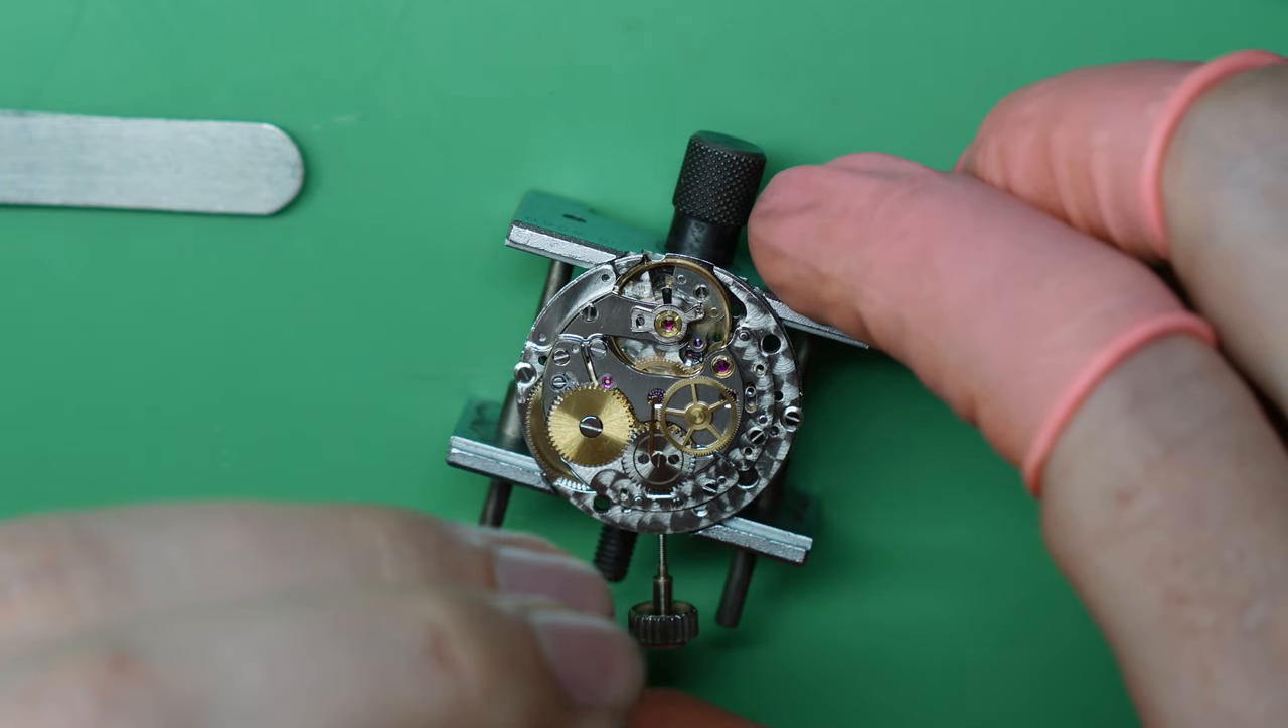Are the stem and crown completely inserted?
Yes.